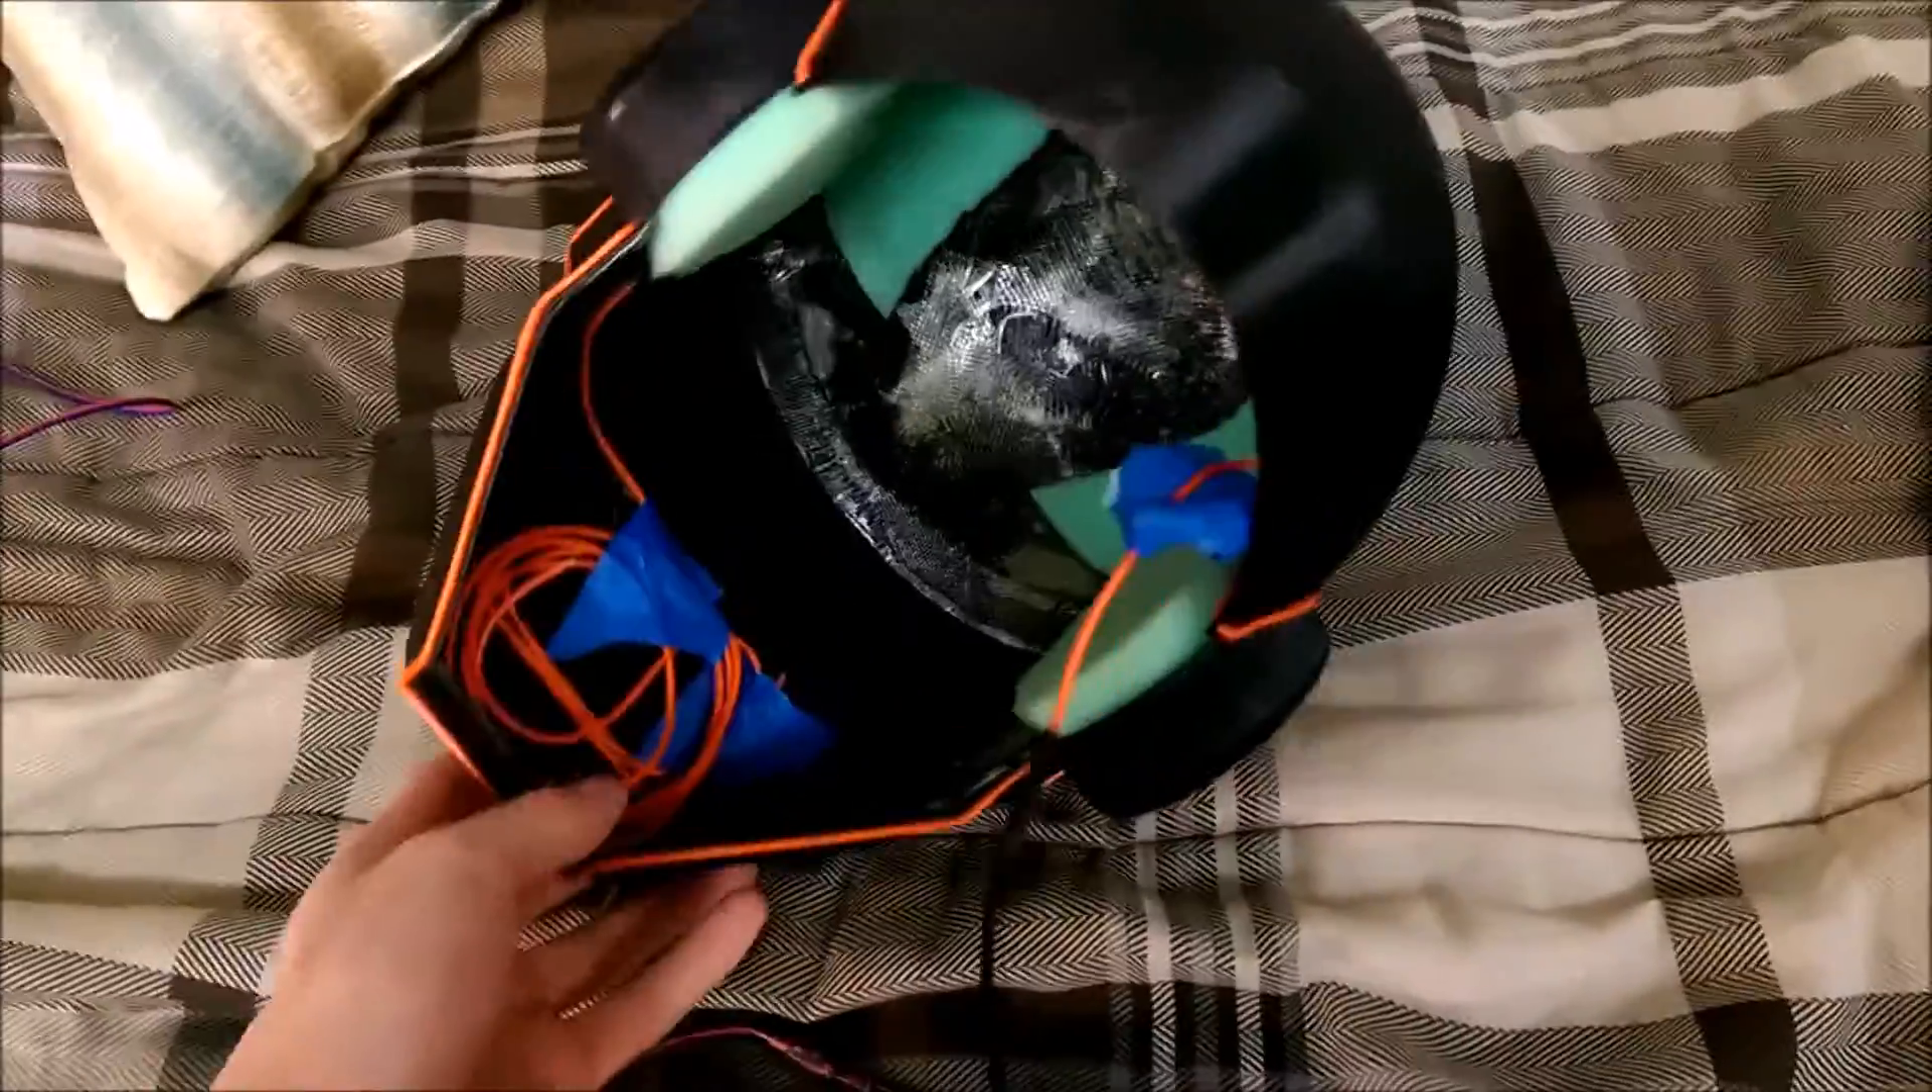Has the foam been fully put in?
Yes.